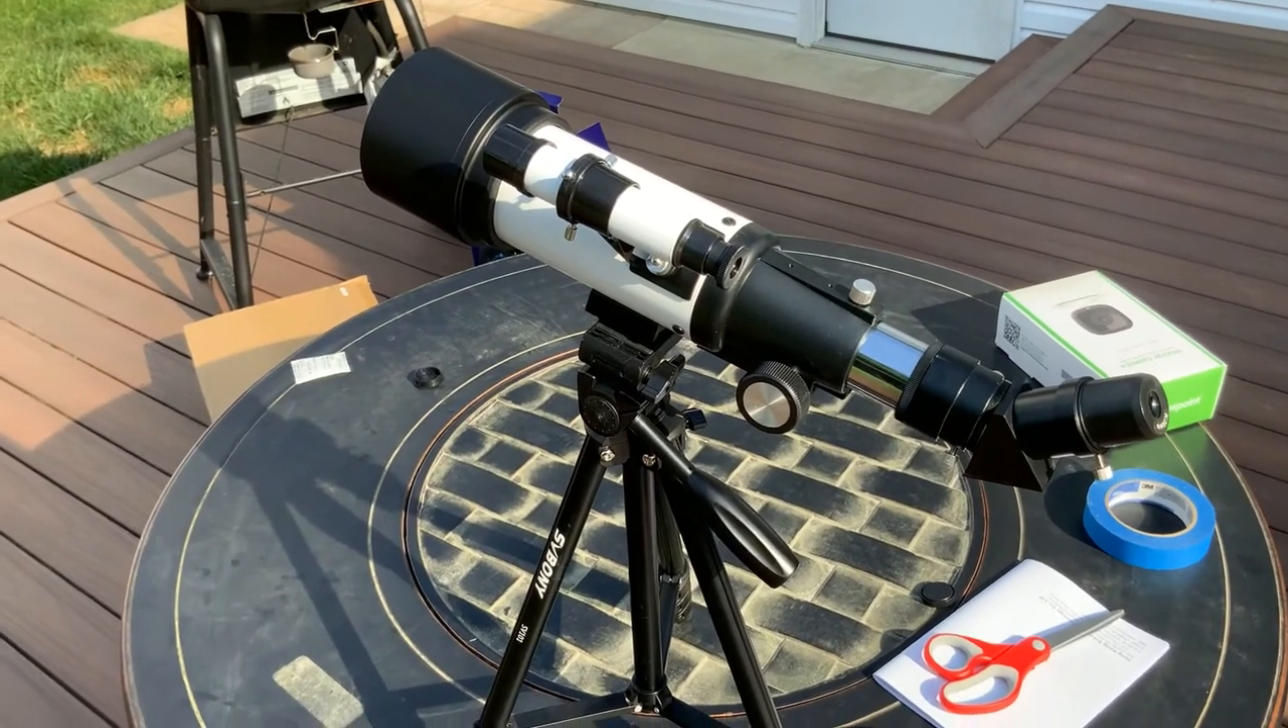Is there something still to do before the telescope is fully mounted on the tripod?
No.